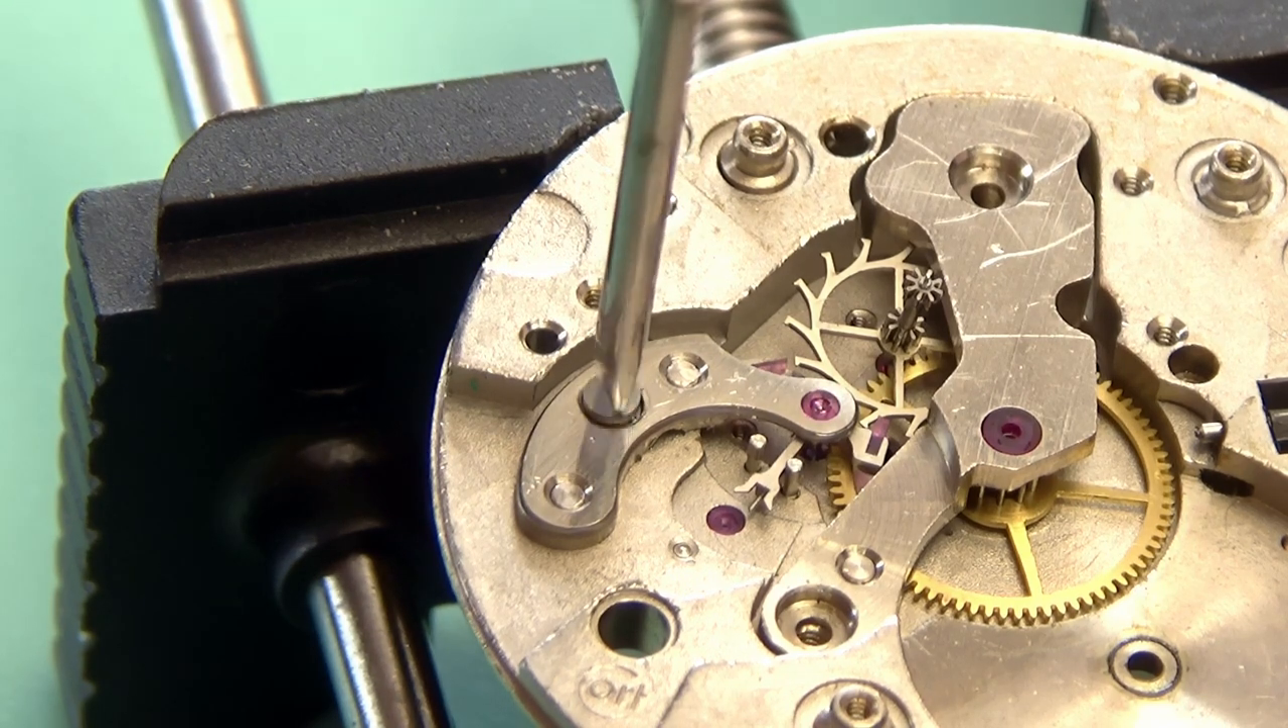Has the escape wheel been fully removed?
No.